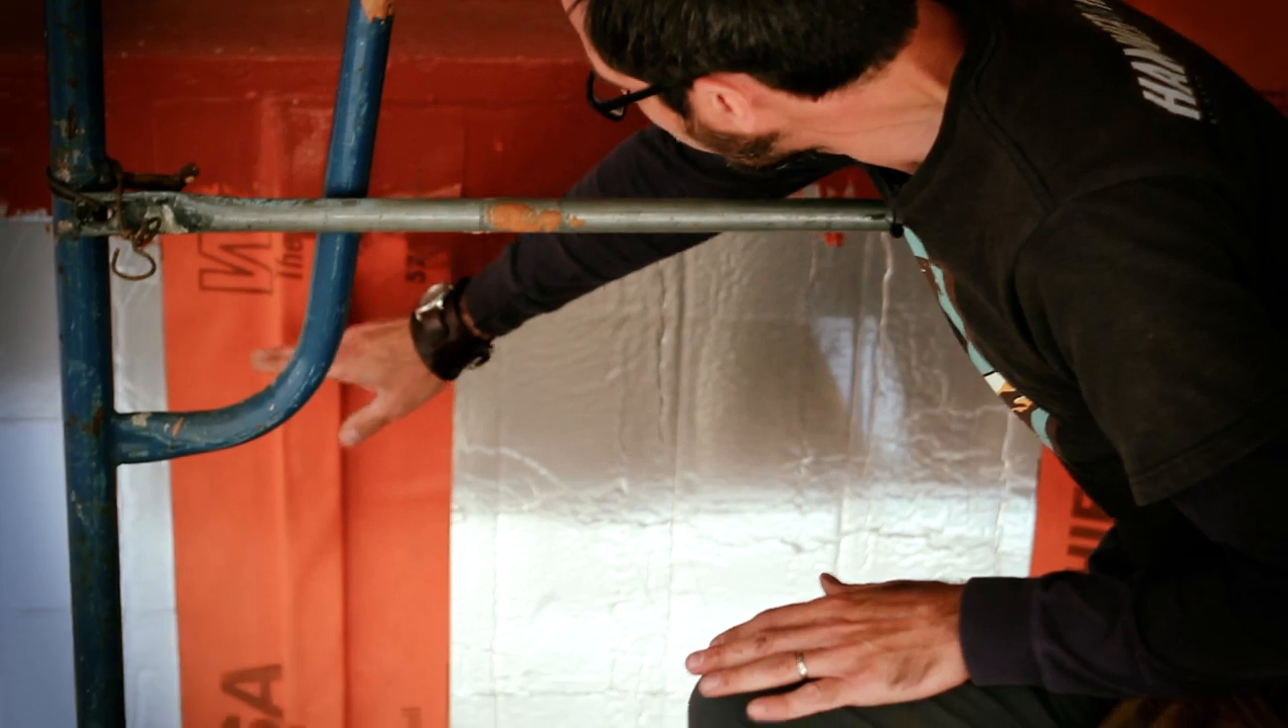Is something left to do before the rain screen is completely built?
Yes.